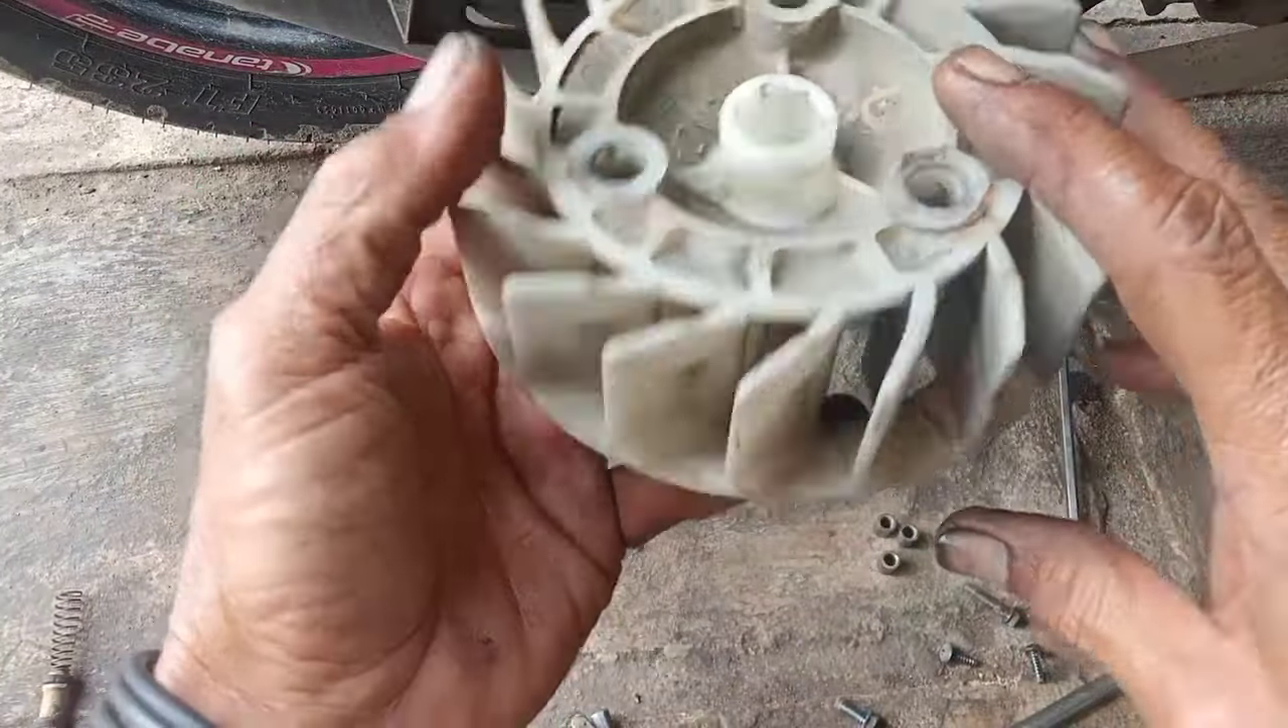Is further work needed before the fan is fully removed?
No.